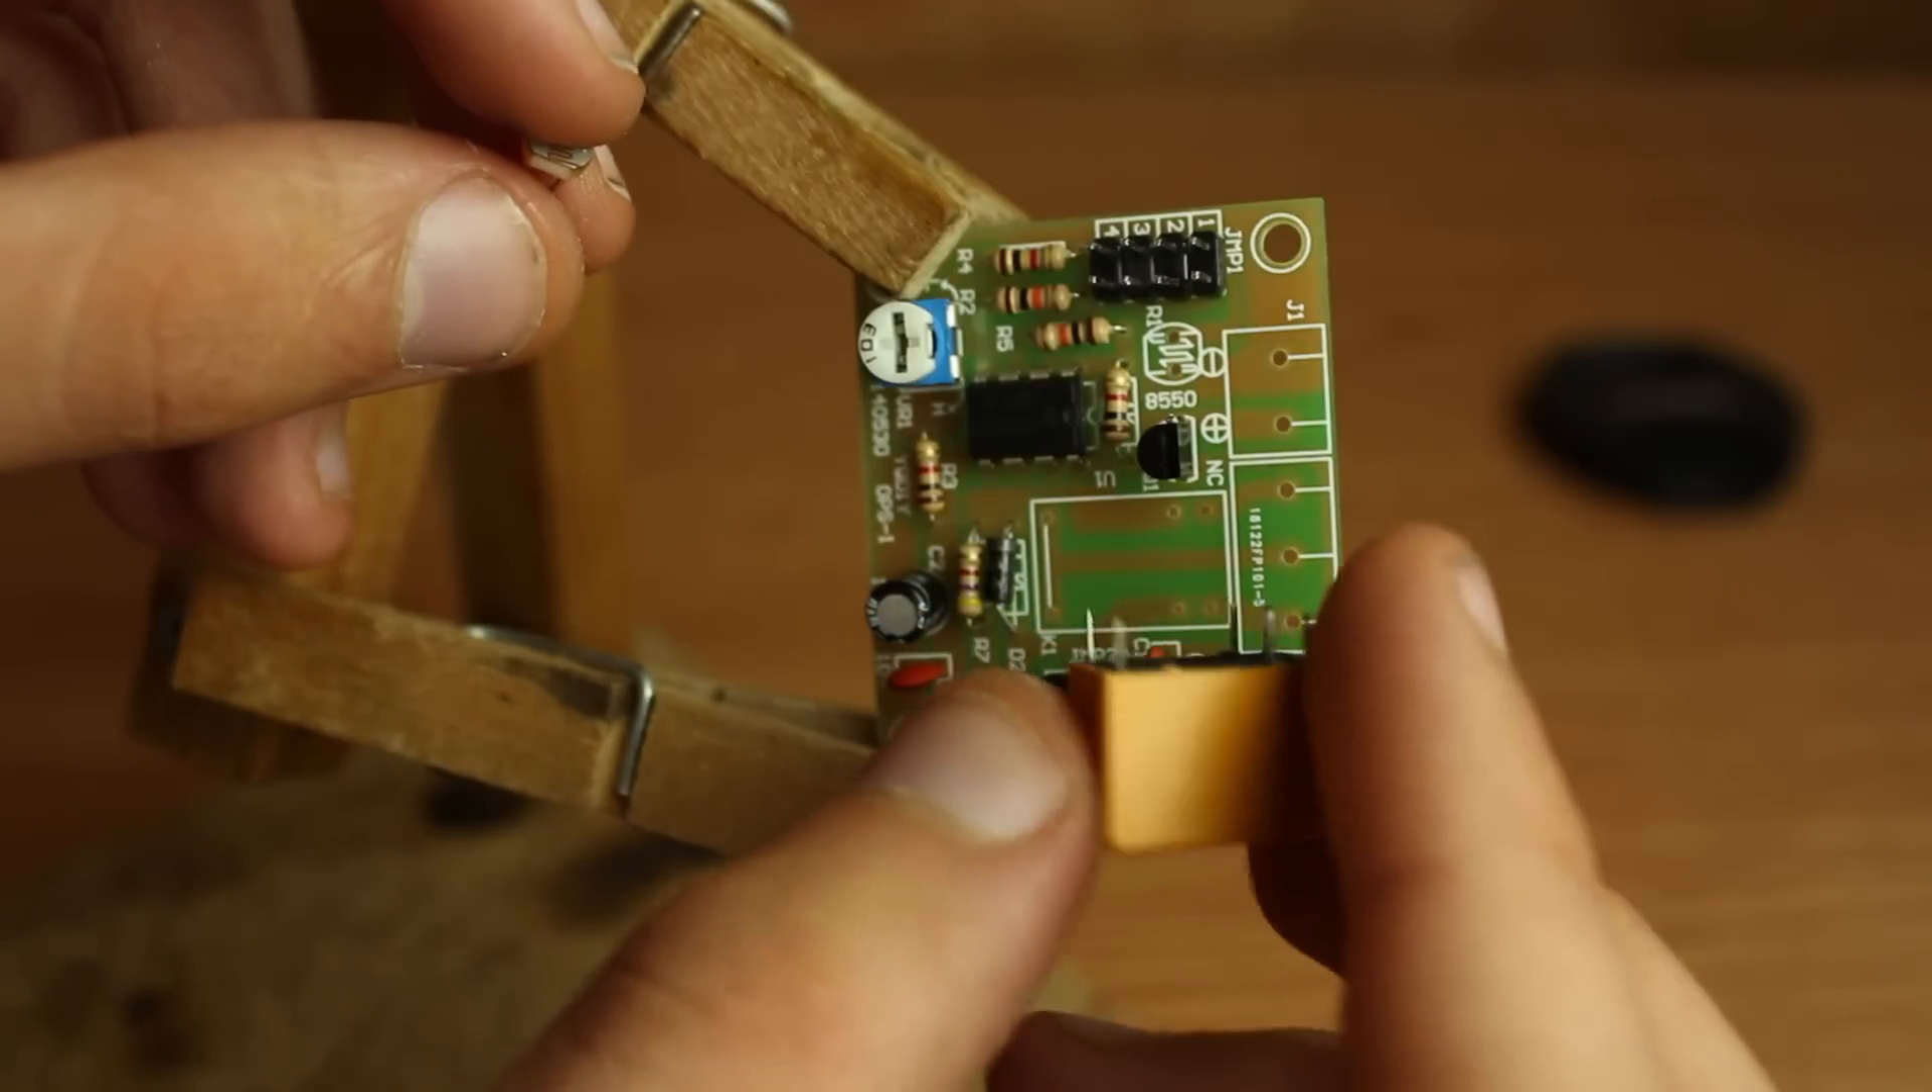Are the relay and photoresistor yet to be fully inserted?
Yes.